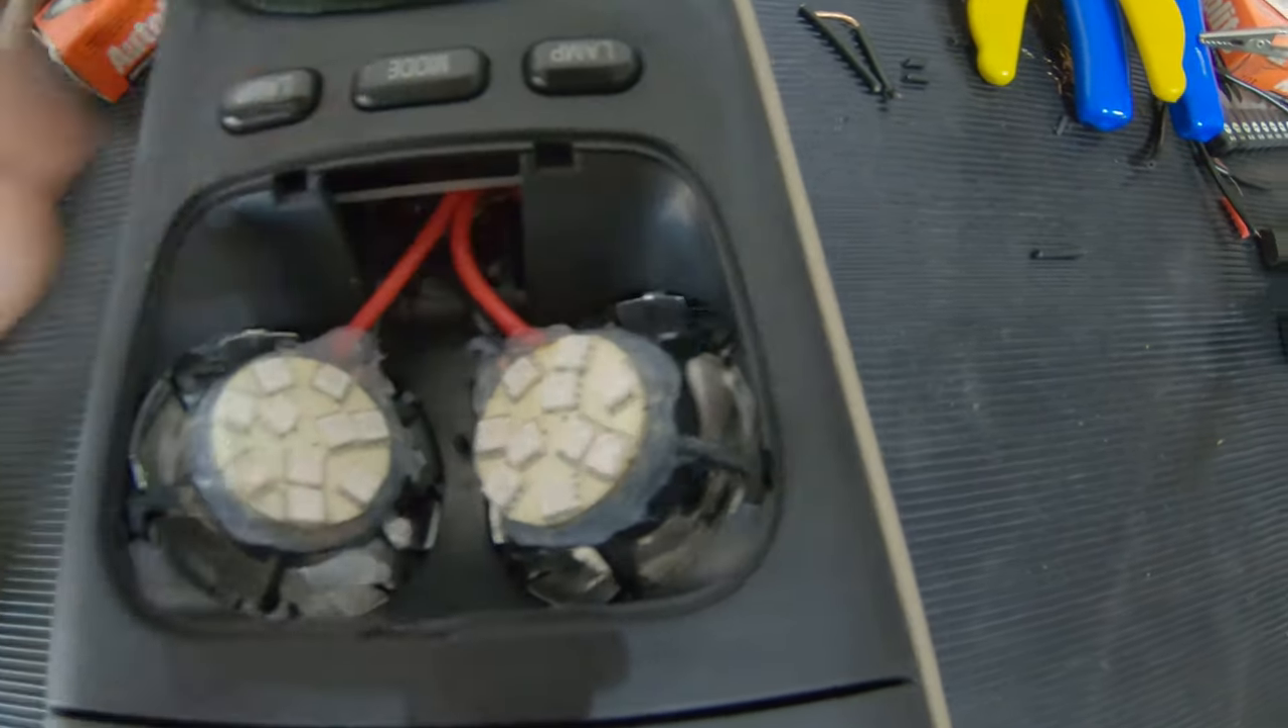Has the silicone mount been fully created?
Yes.